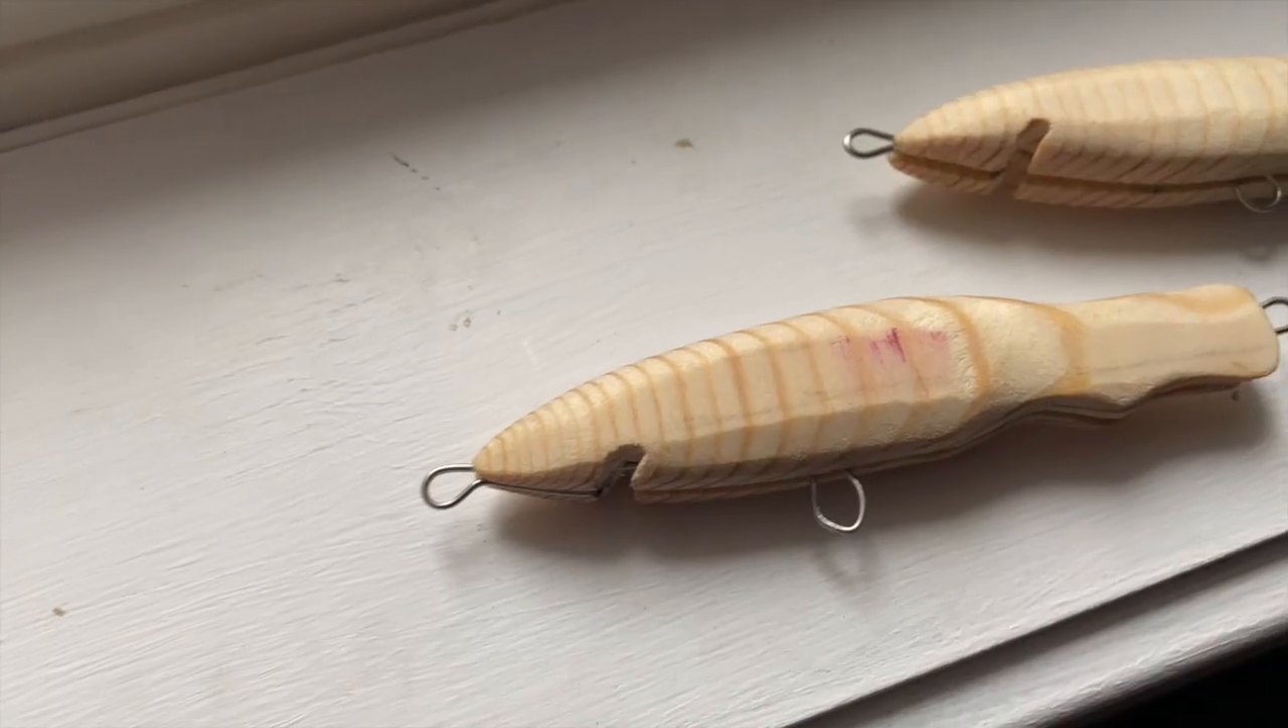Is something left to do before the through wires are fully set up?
No.